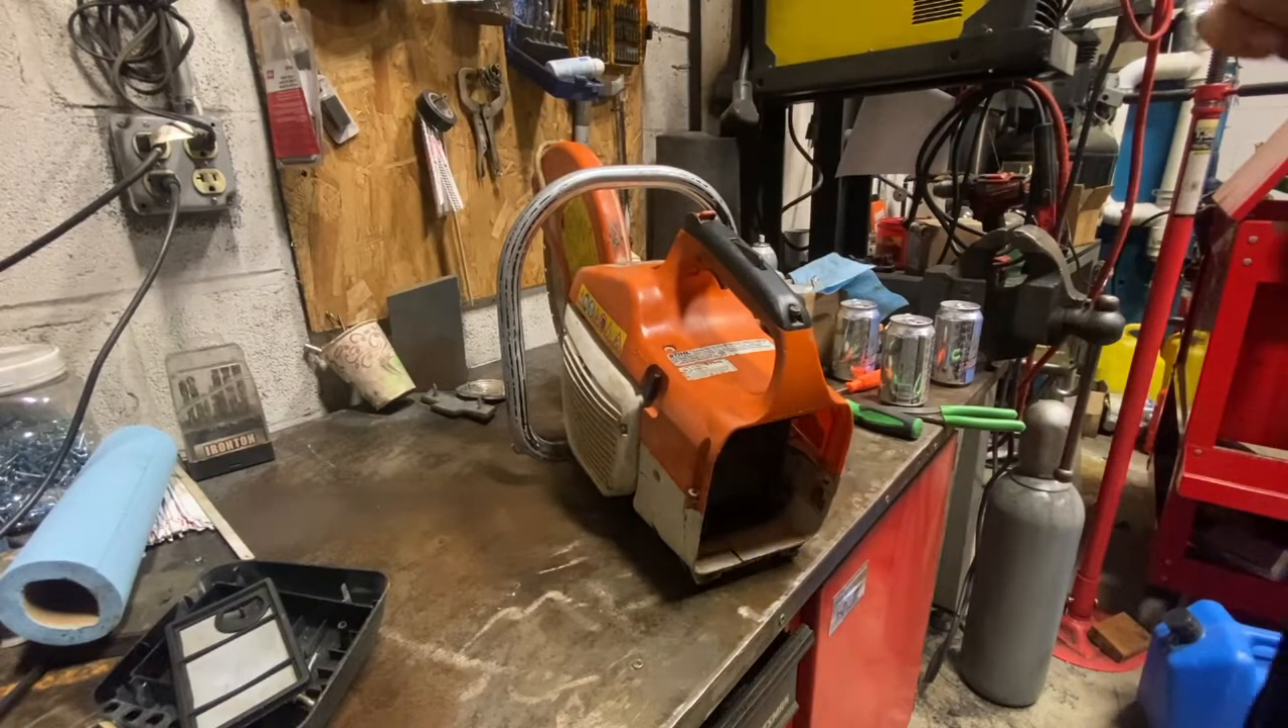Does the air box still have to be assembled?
Yes.